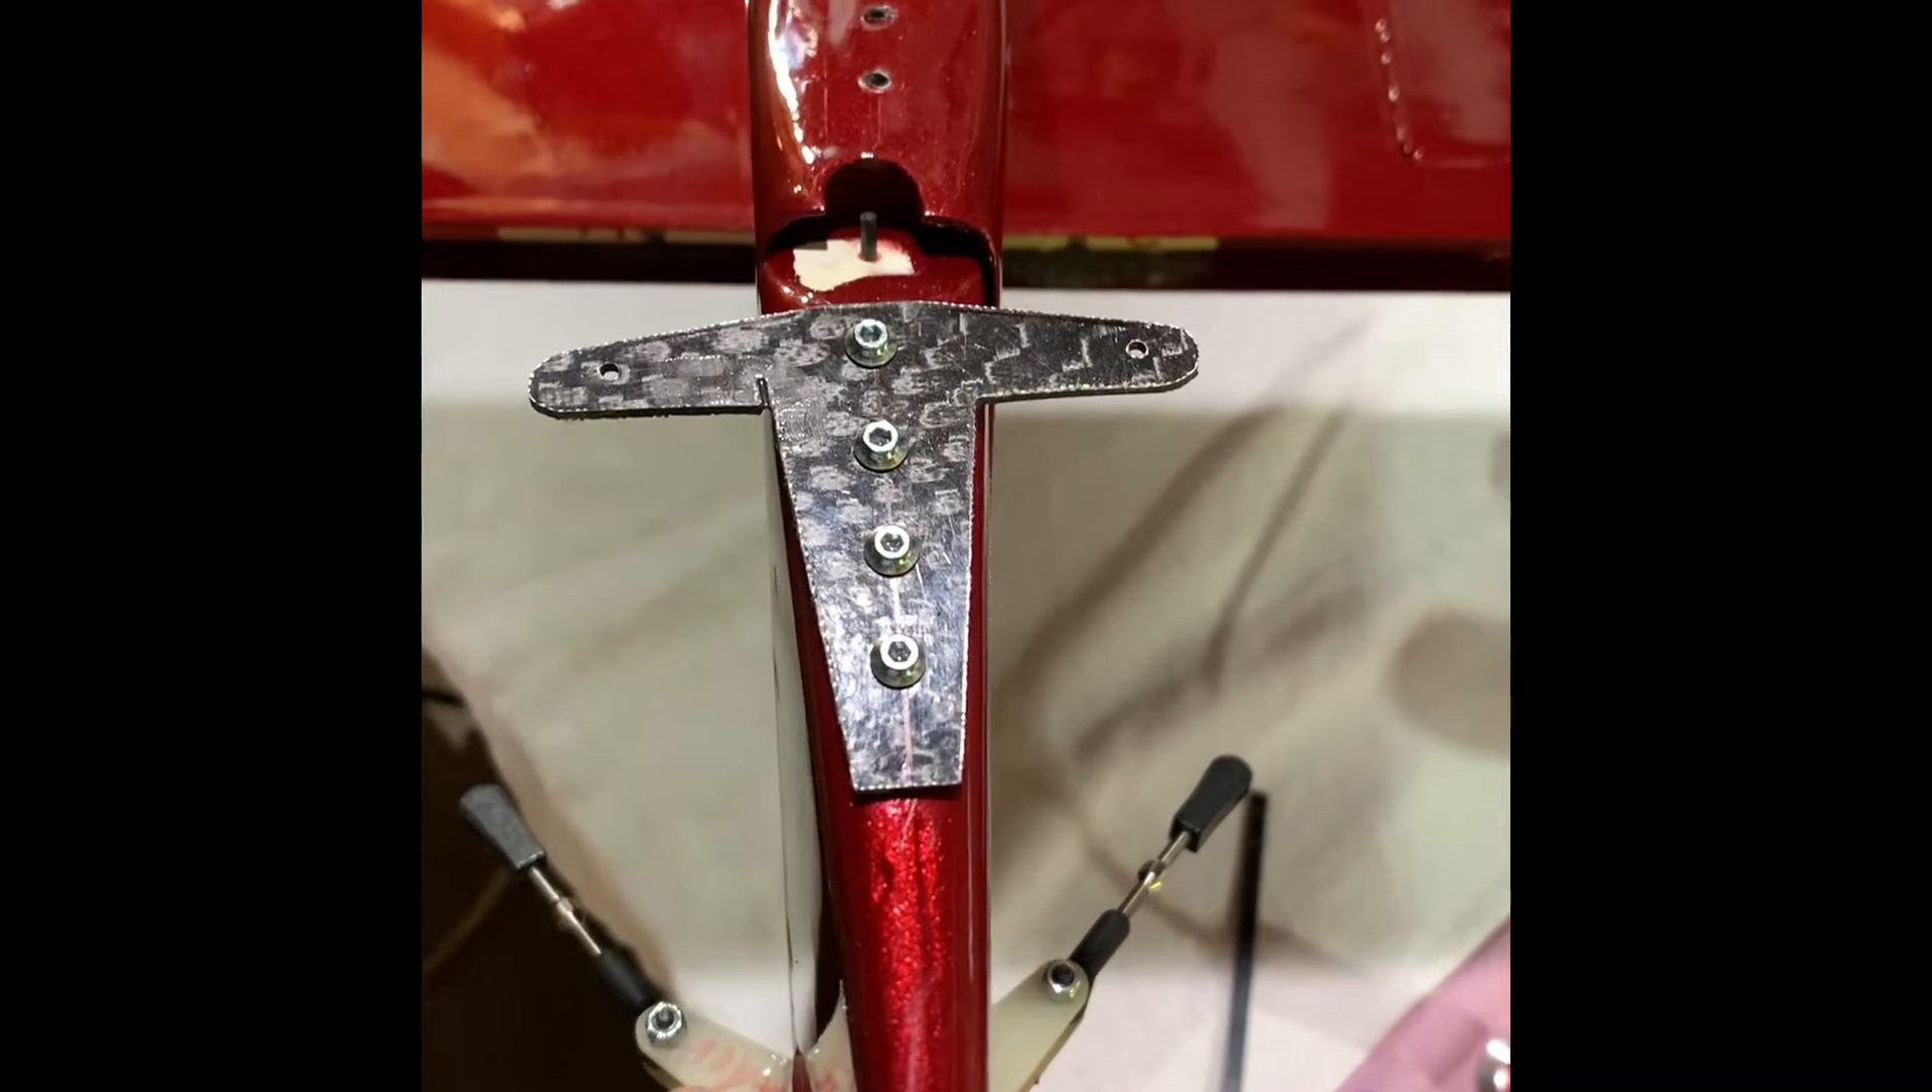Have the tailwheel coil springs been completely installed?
No.